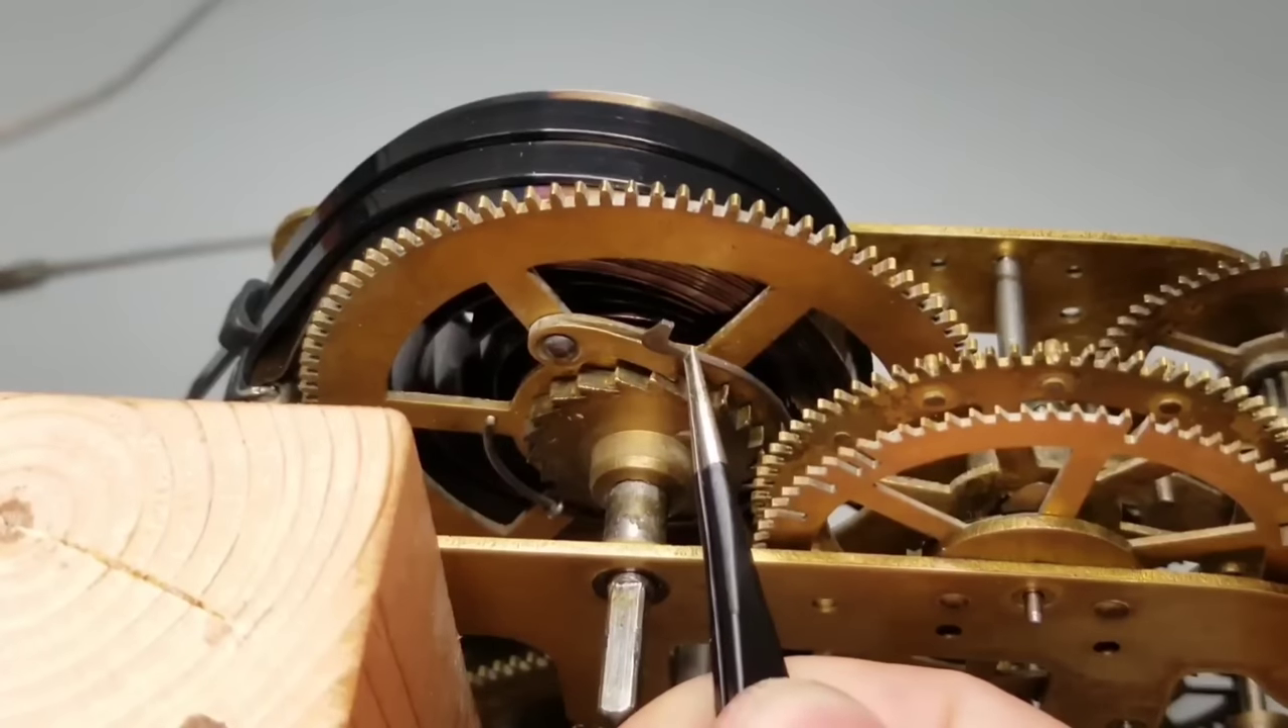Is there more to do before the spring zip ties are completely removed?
Yes.